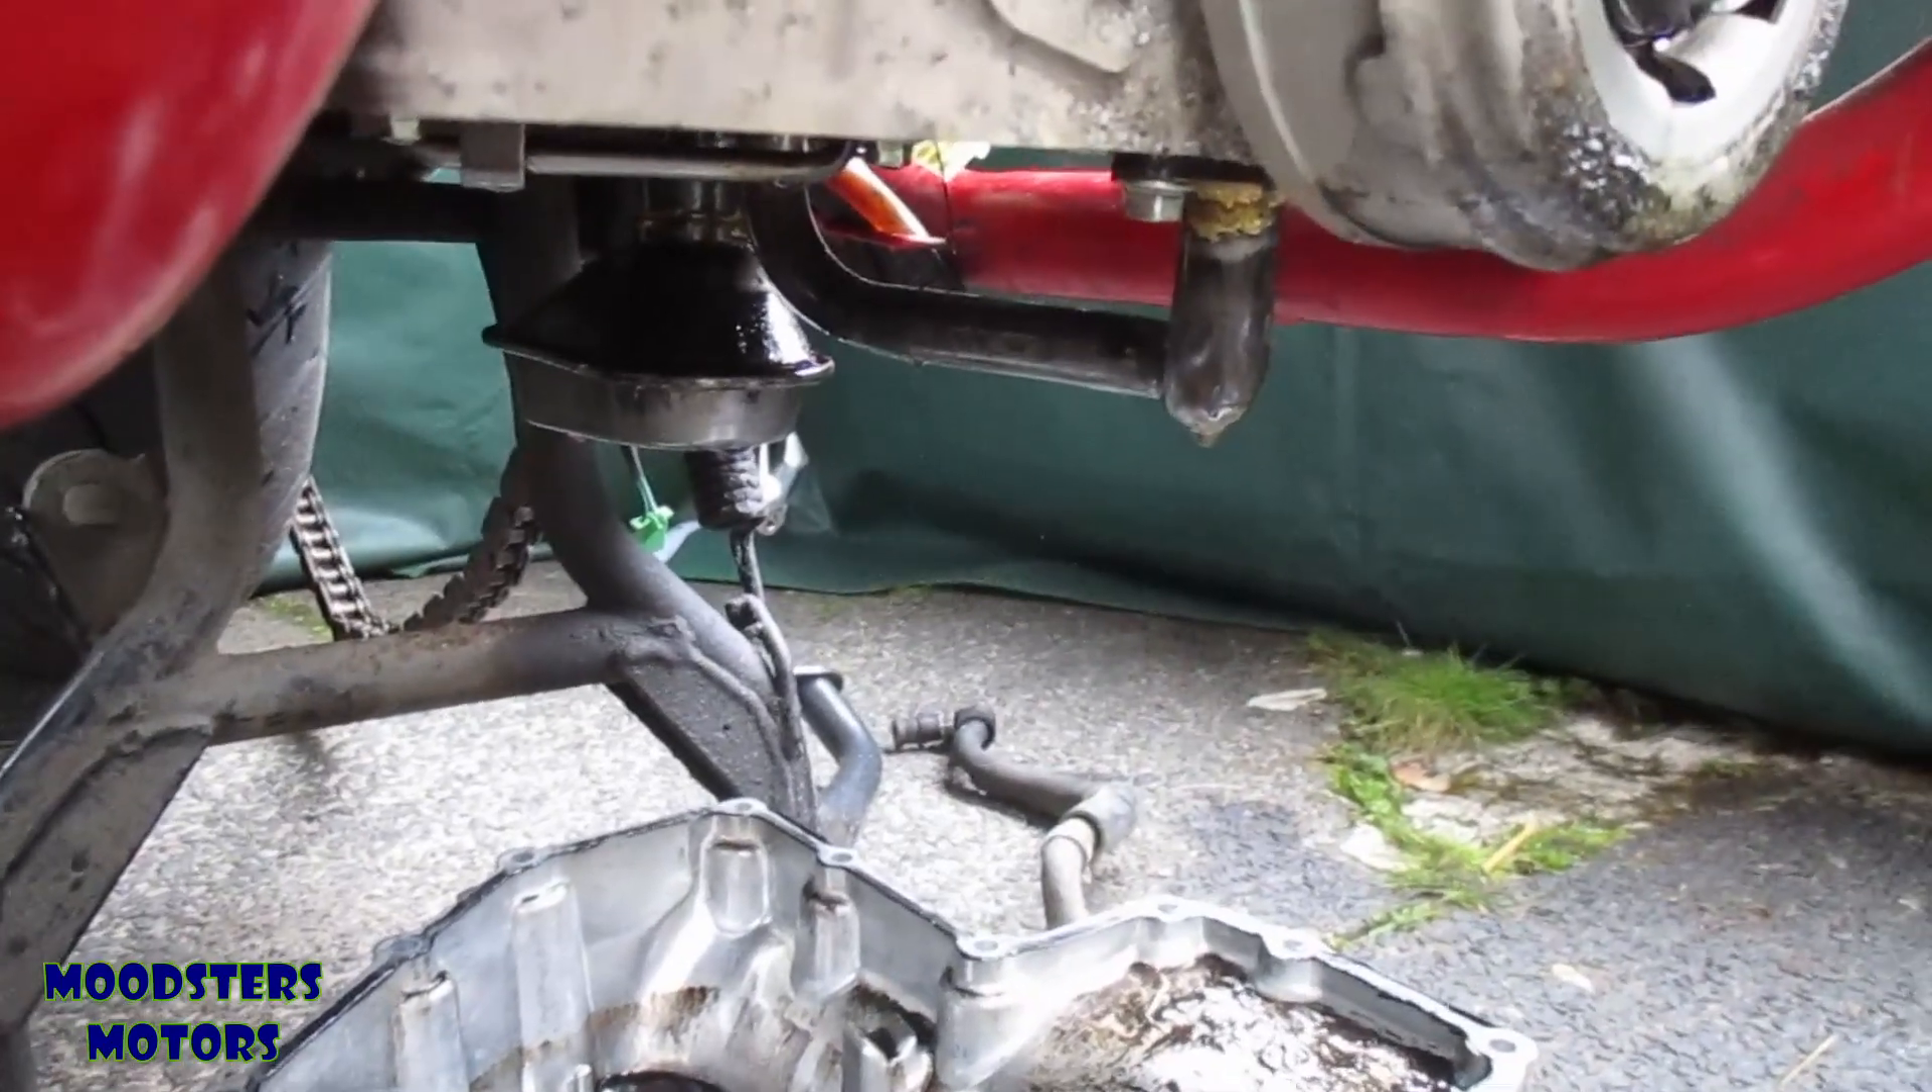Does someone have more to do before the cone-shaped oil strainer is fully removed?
Yes.